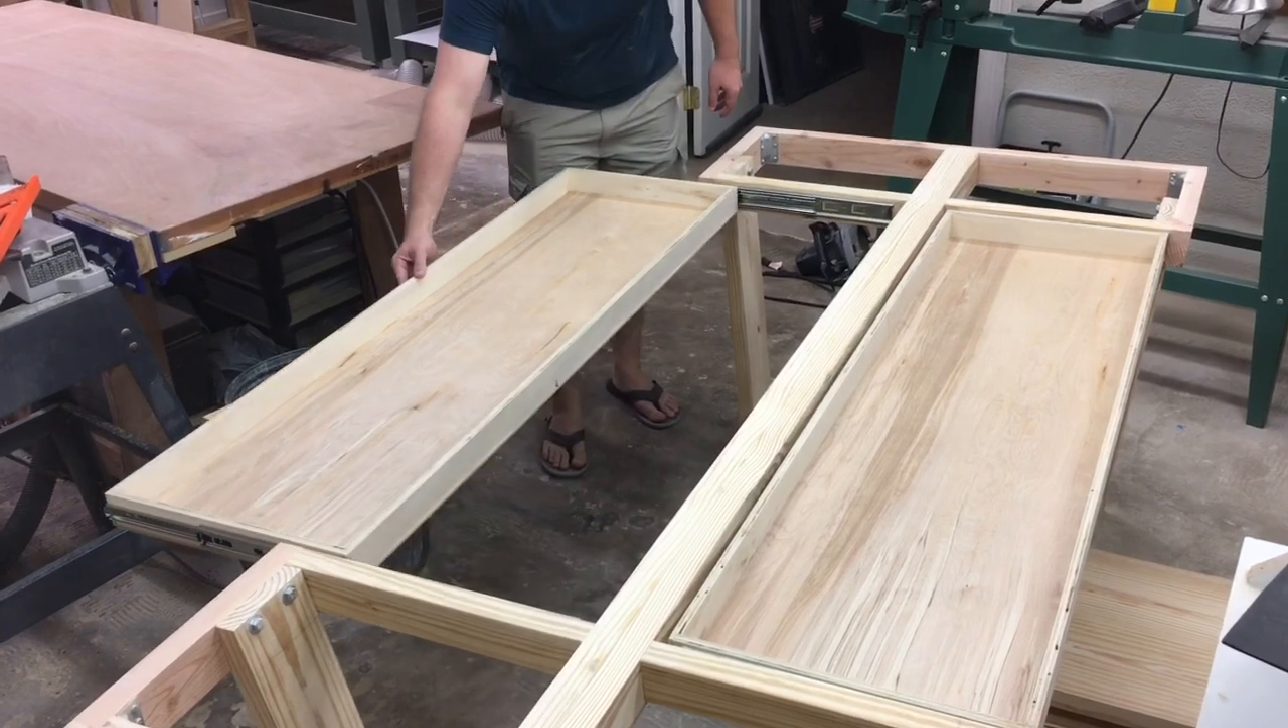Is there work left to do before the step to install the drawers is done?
No.